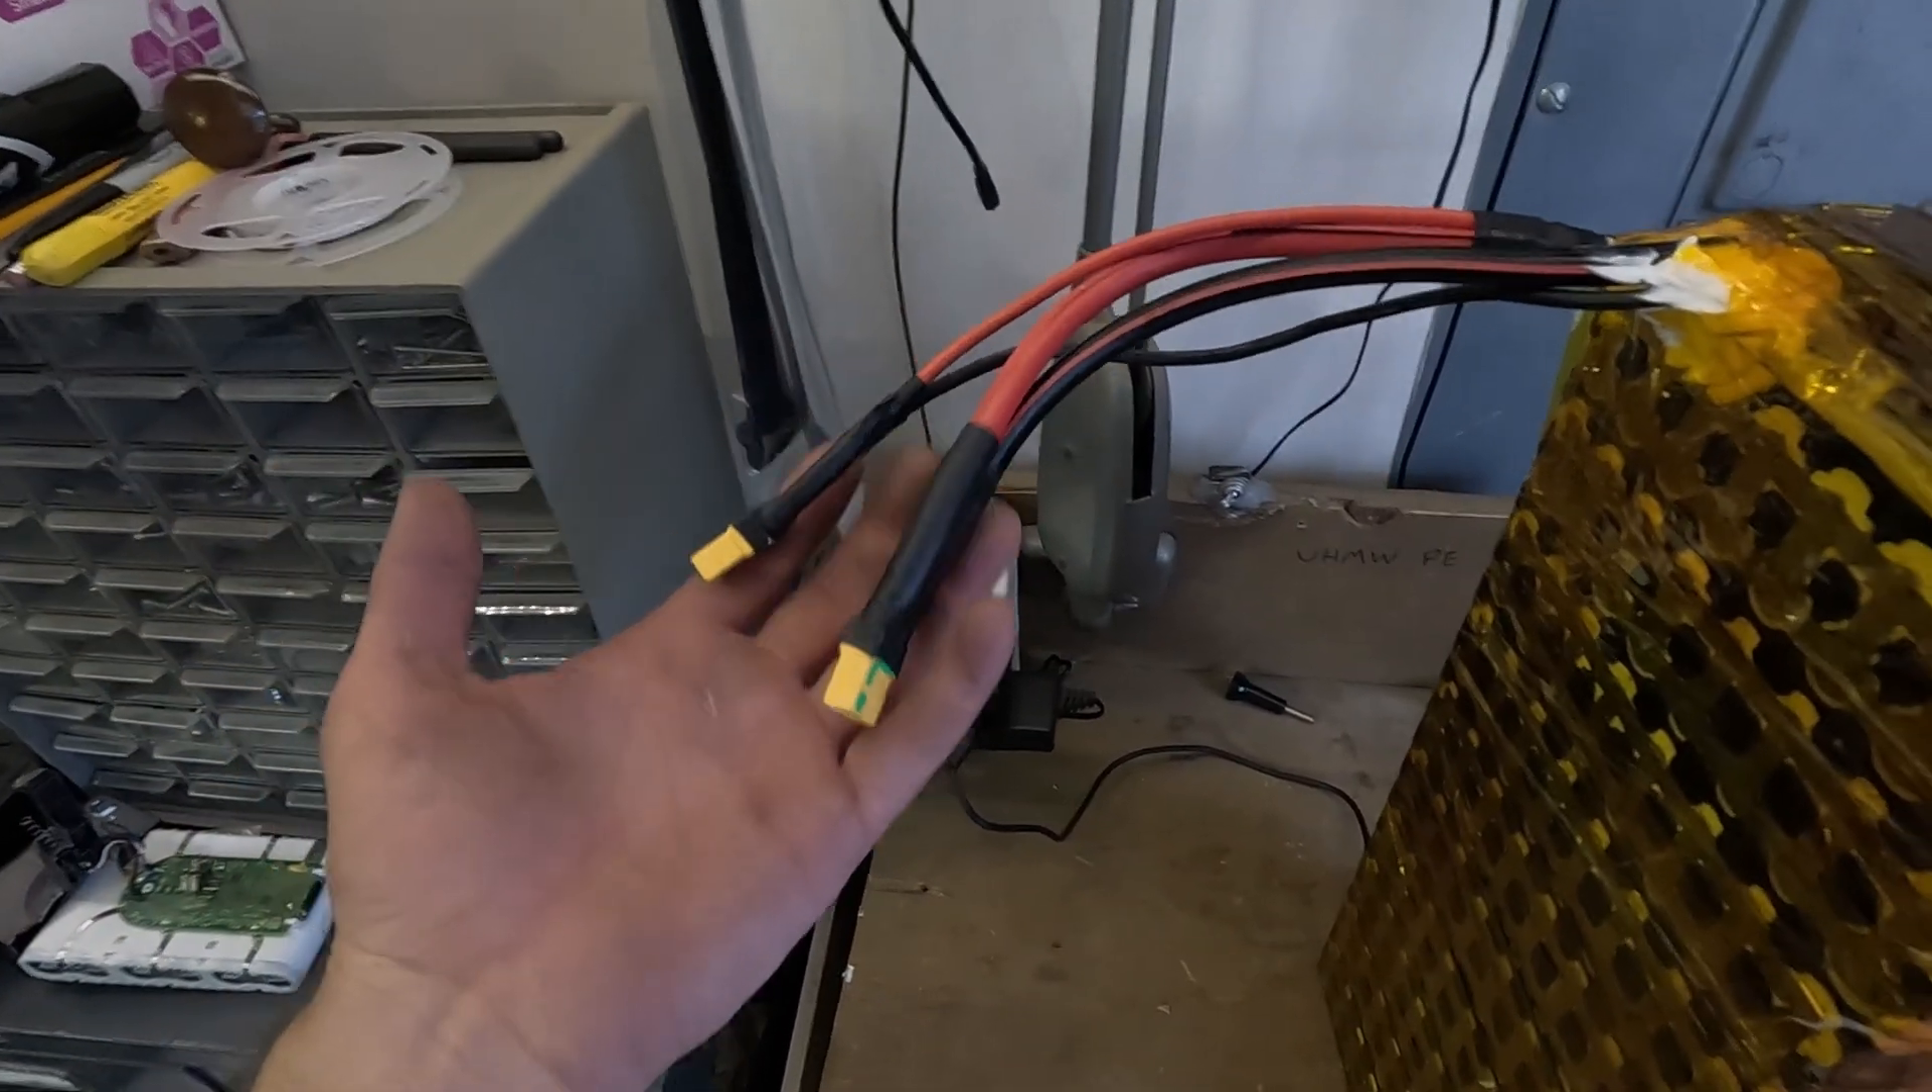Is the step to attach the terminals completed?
Yes.